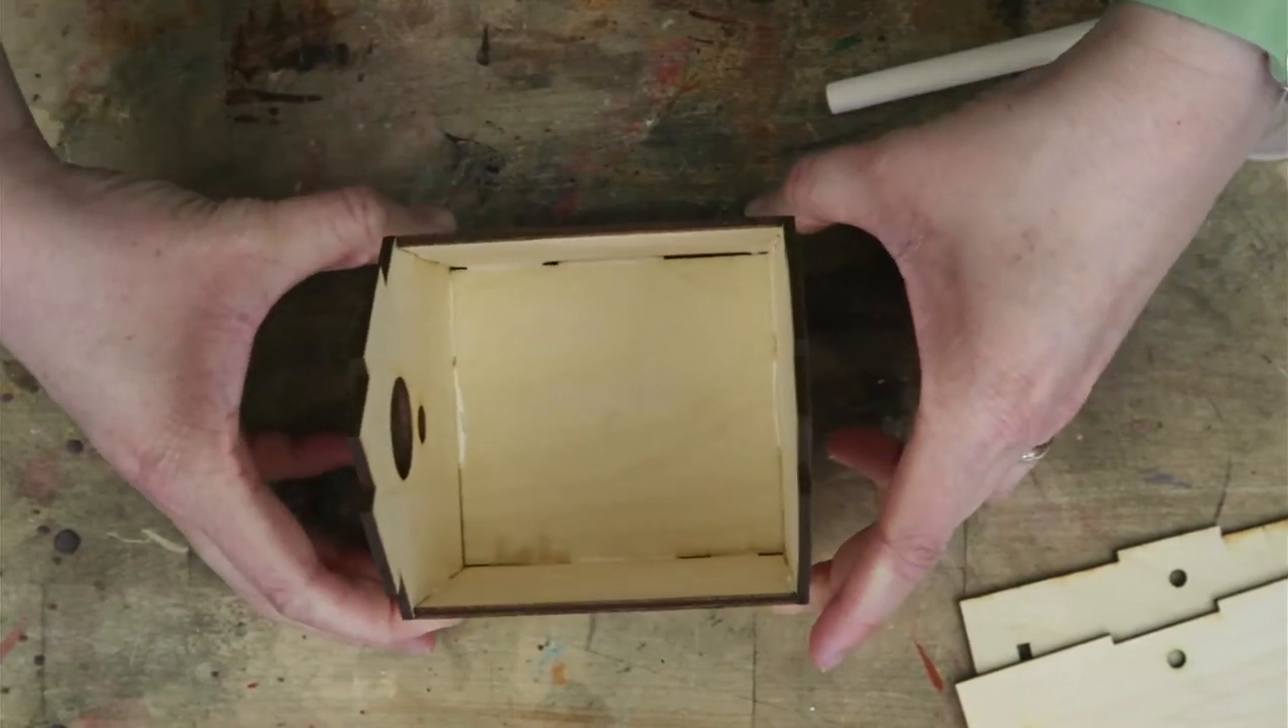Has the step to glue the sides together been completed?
Yes.